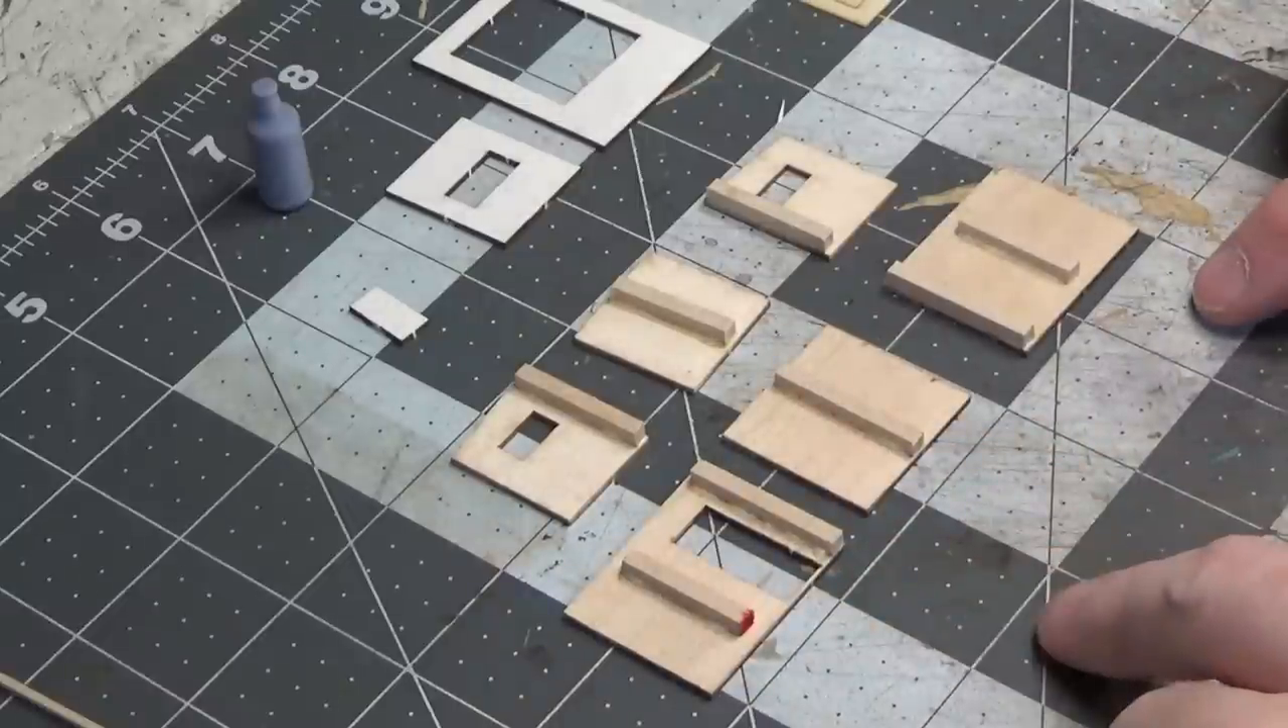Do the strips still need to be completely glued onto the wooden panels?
No.